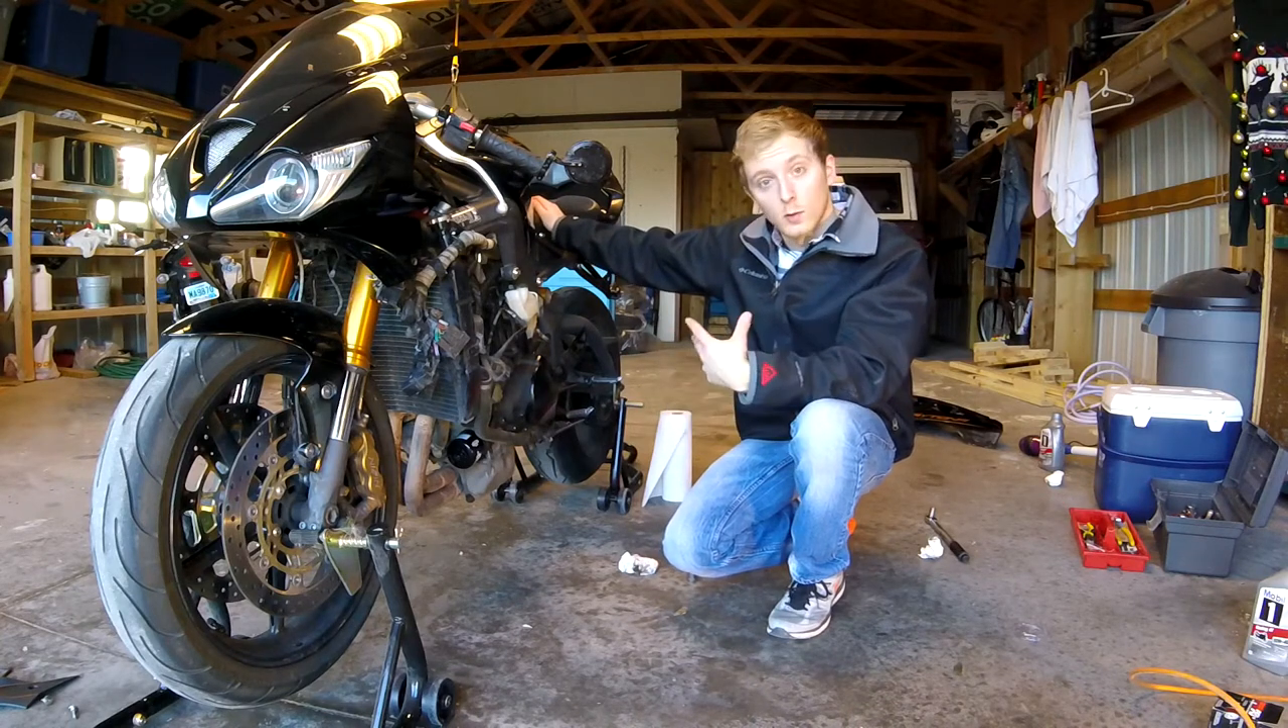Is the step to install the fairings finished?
No.